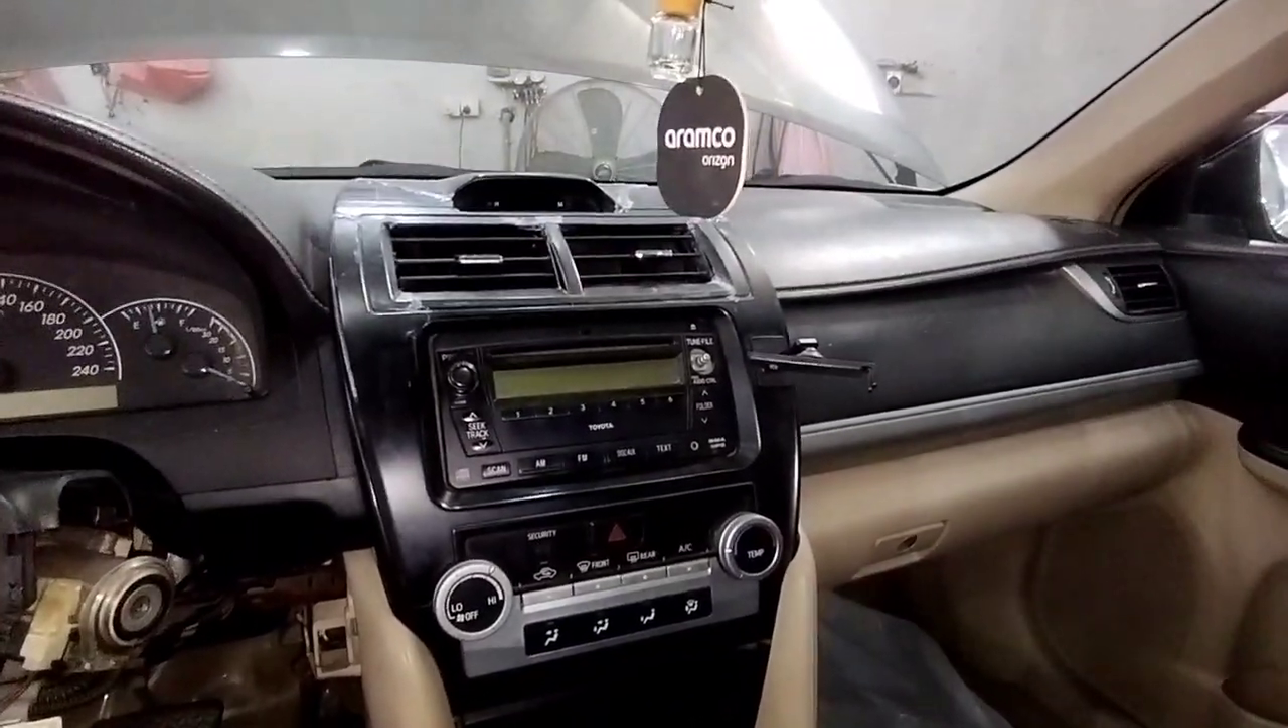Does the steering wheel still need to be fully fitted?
Yes.